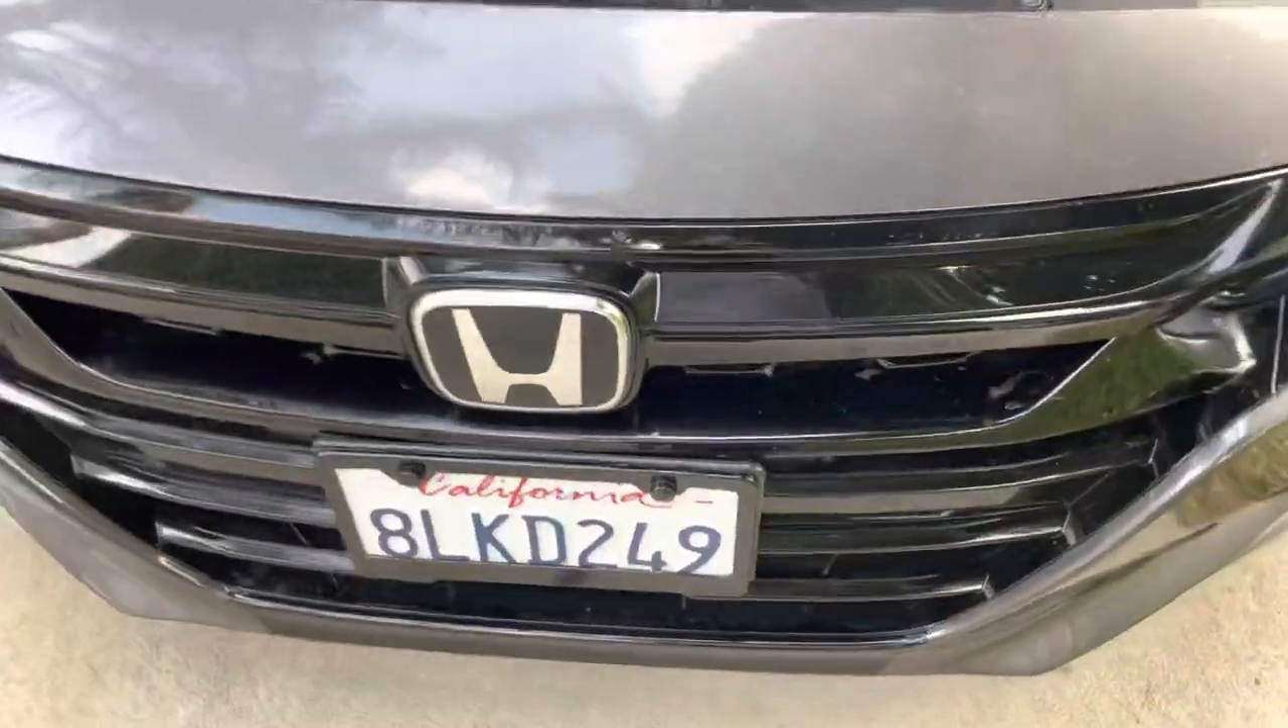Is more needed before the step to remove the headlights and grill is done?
Yes.